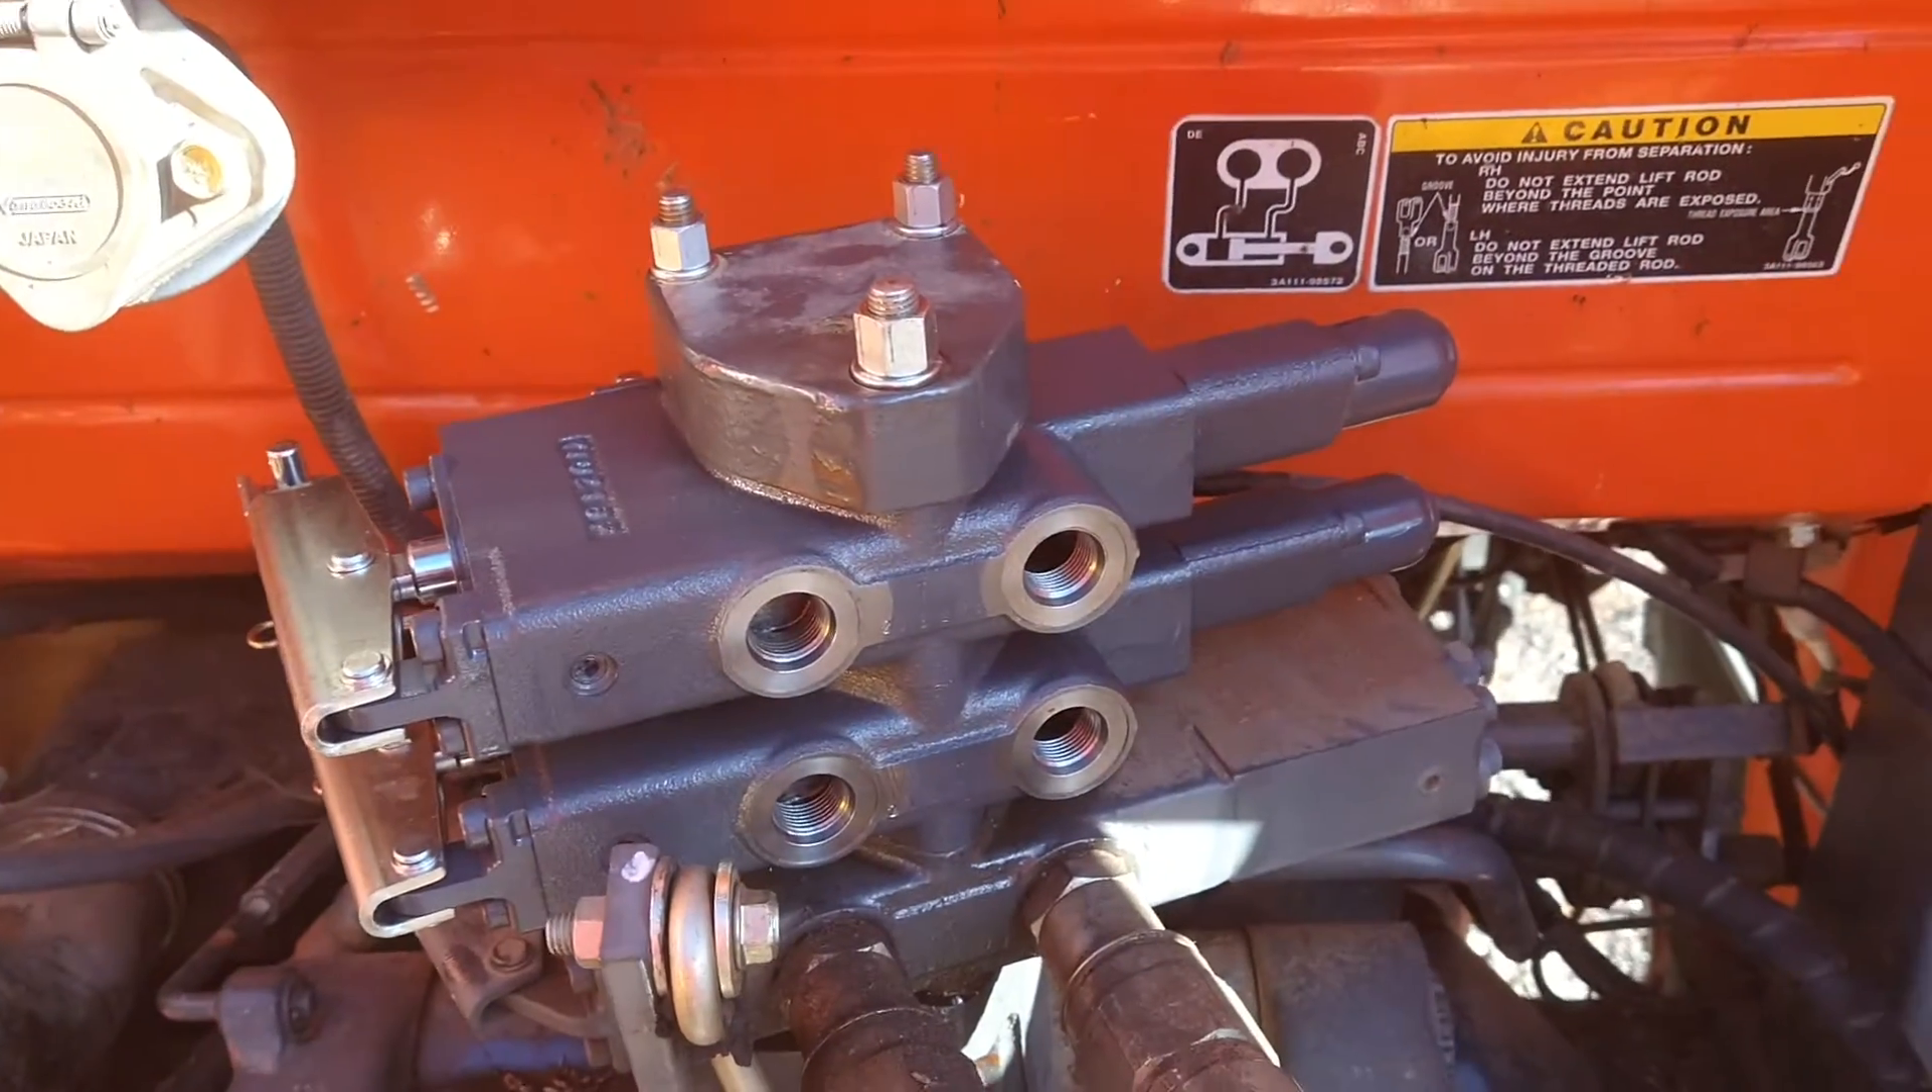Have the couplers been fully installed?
No.